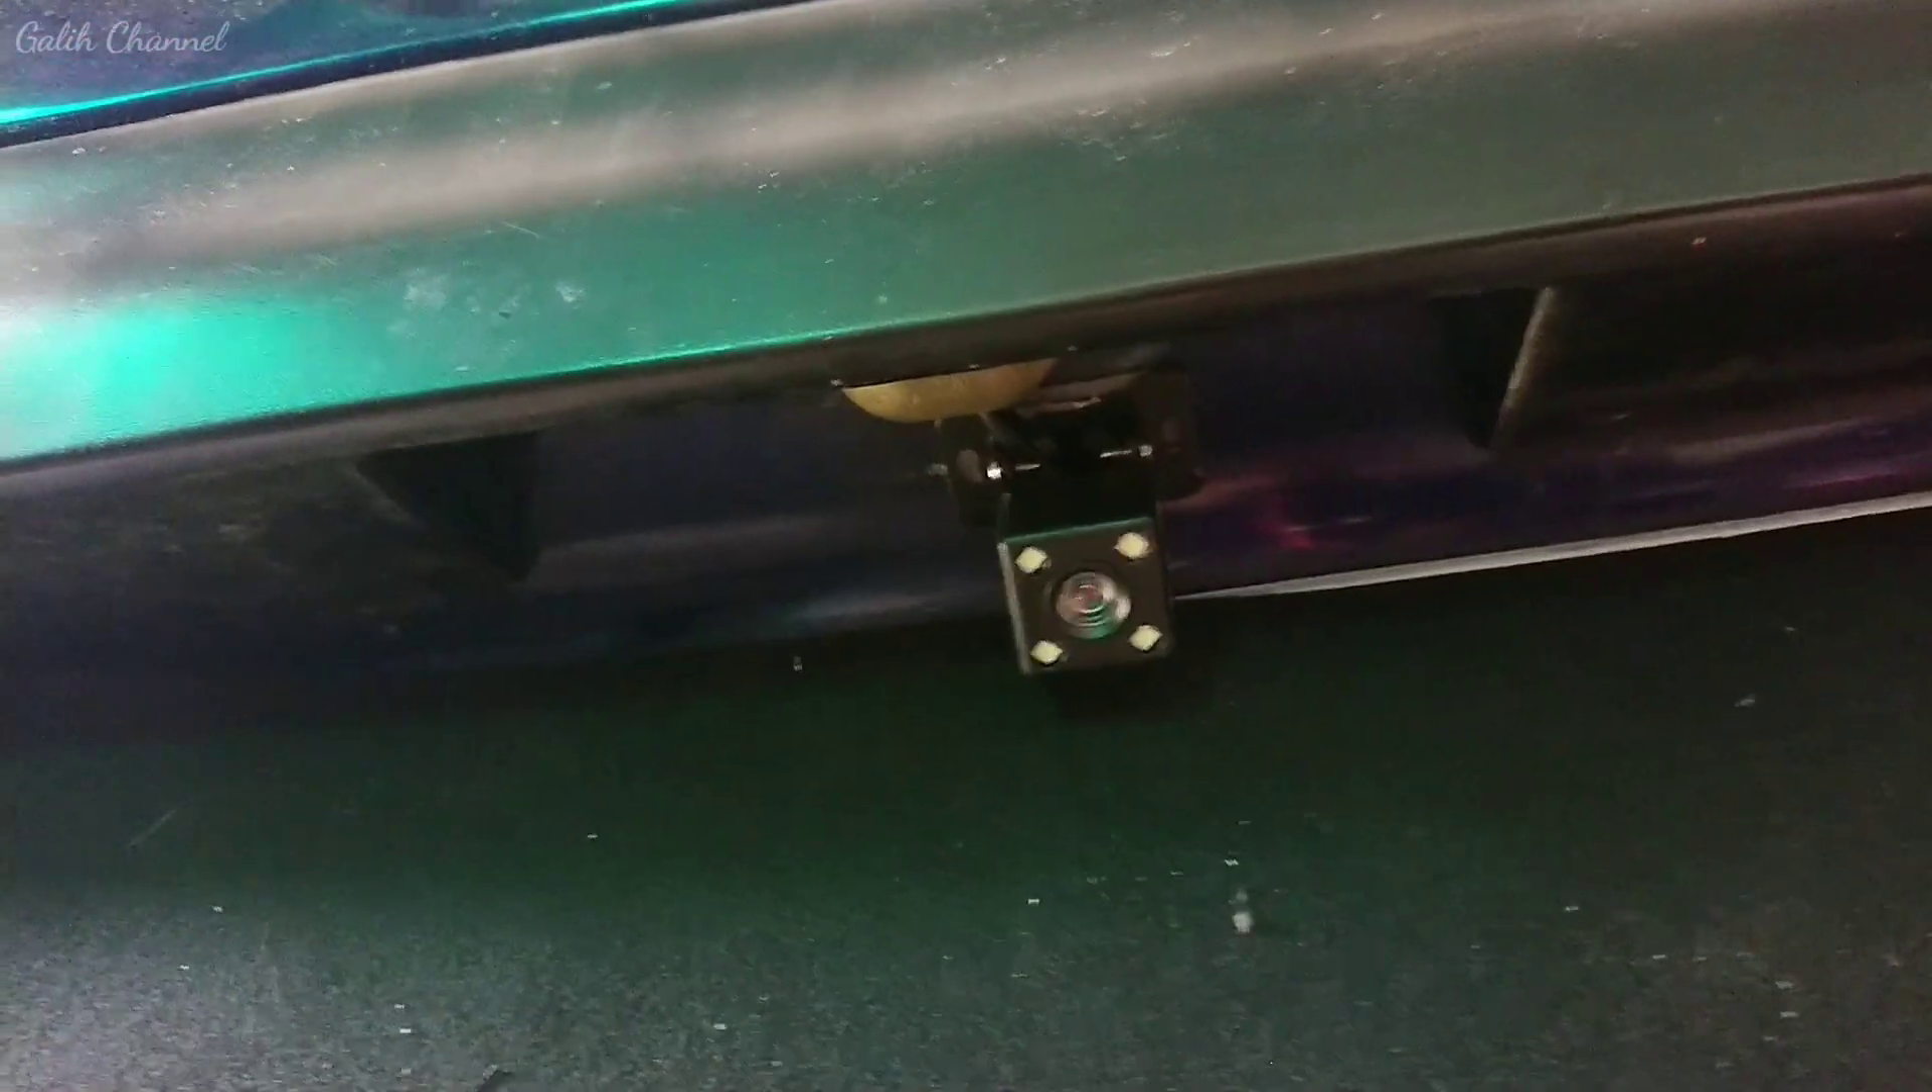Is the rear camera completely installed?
Yes.